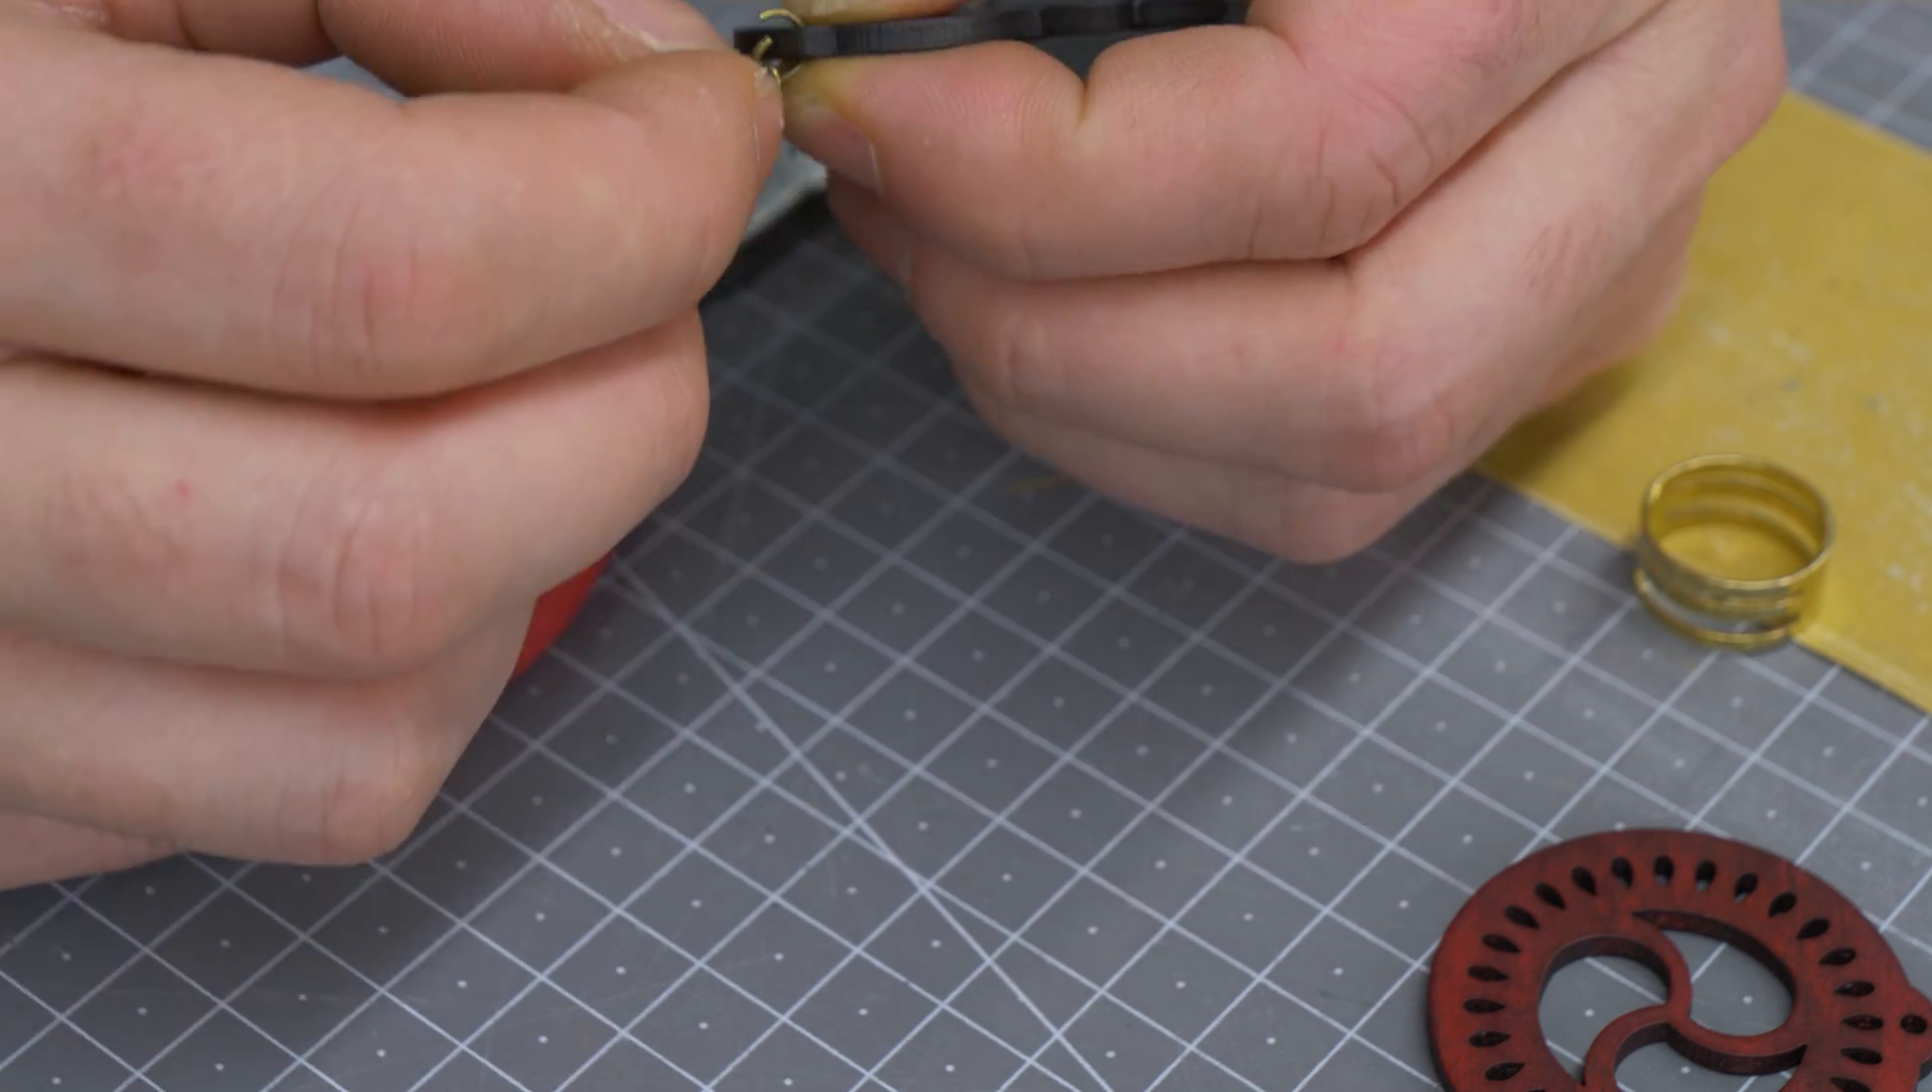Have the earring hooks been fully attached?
No.